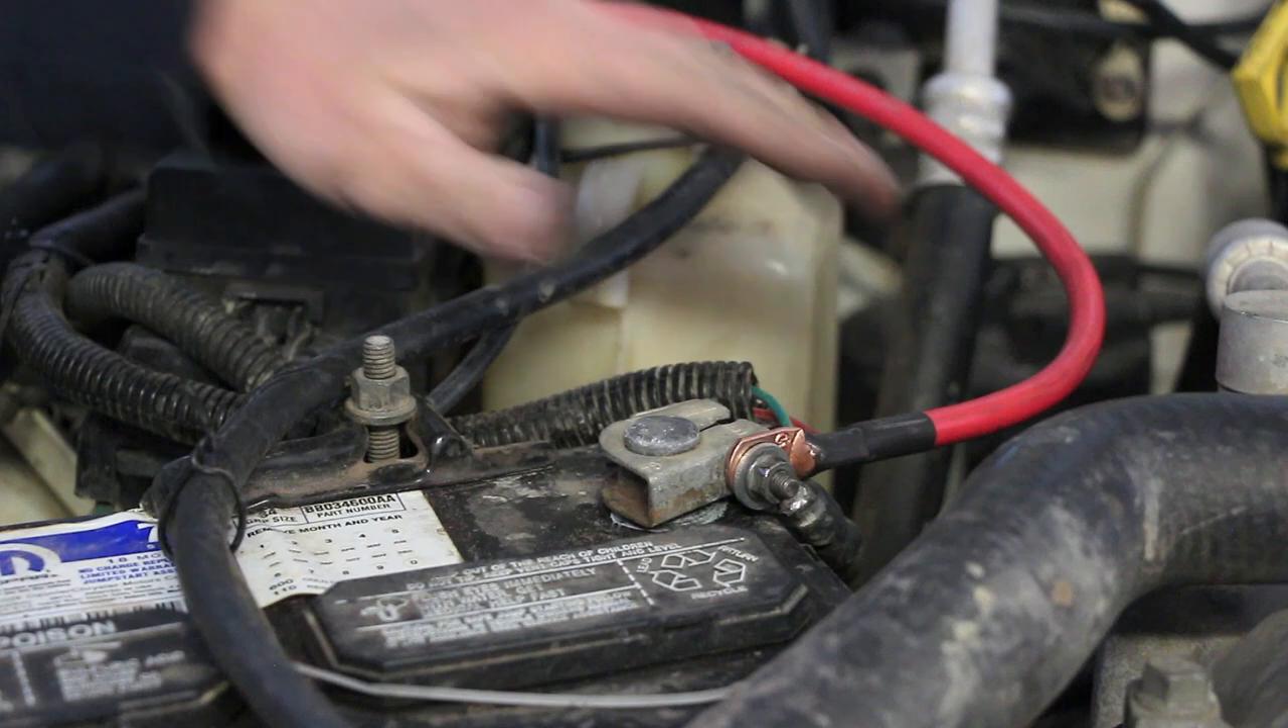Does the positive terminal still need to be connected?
No.